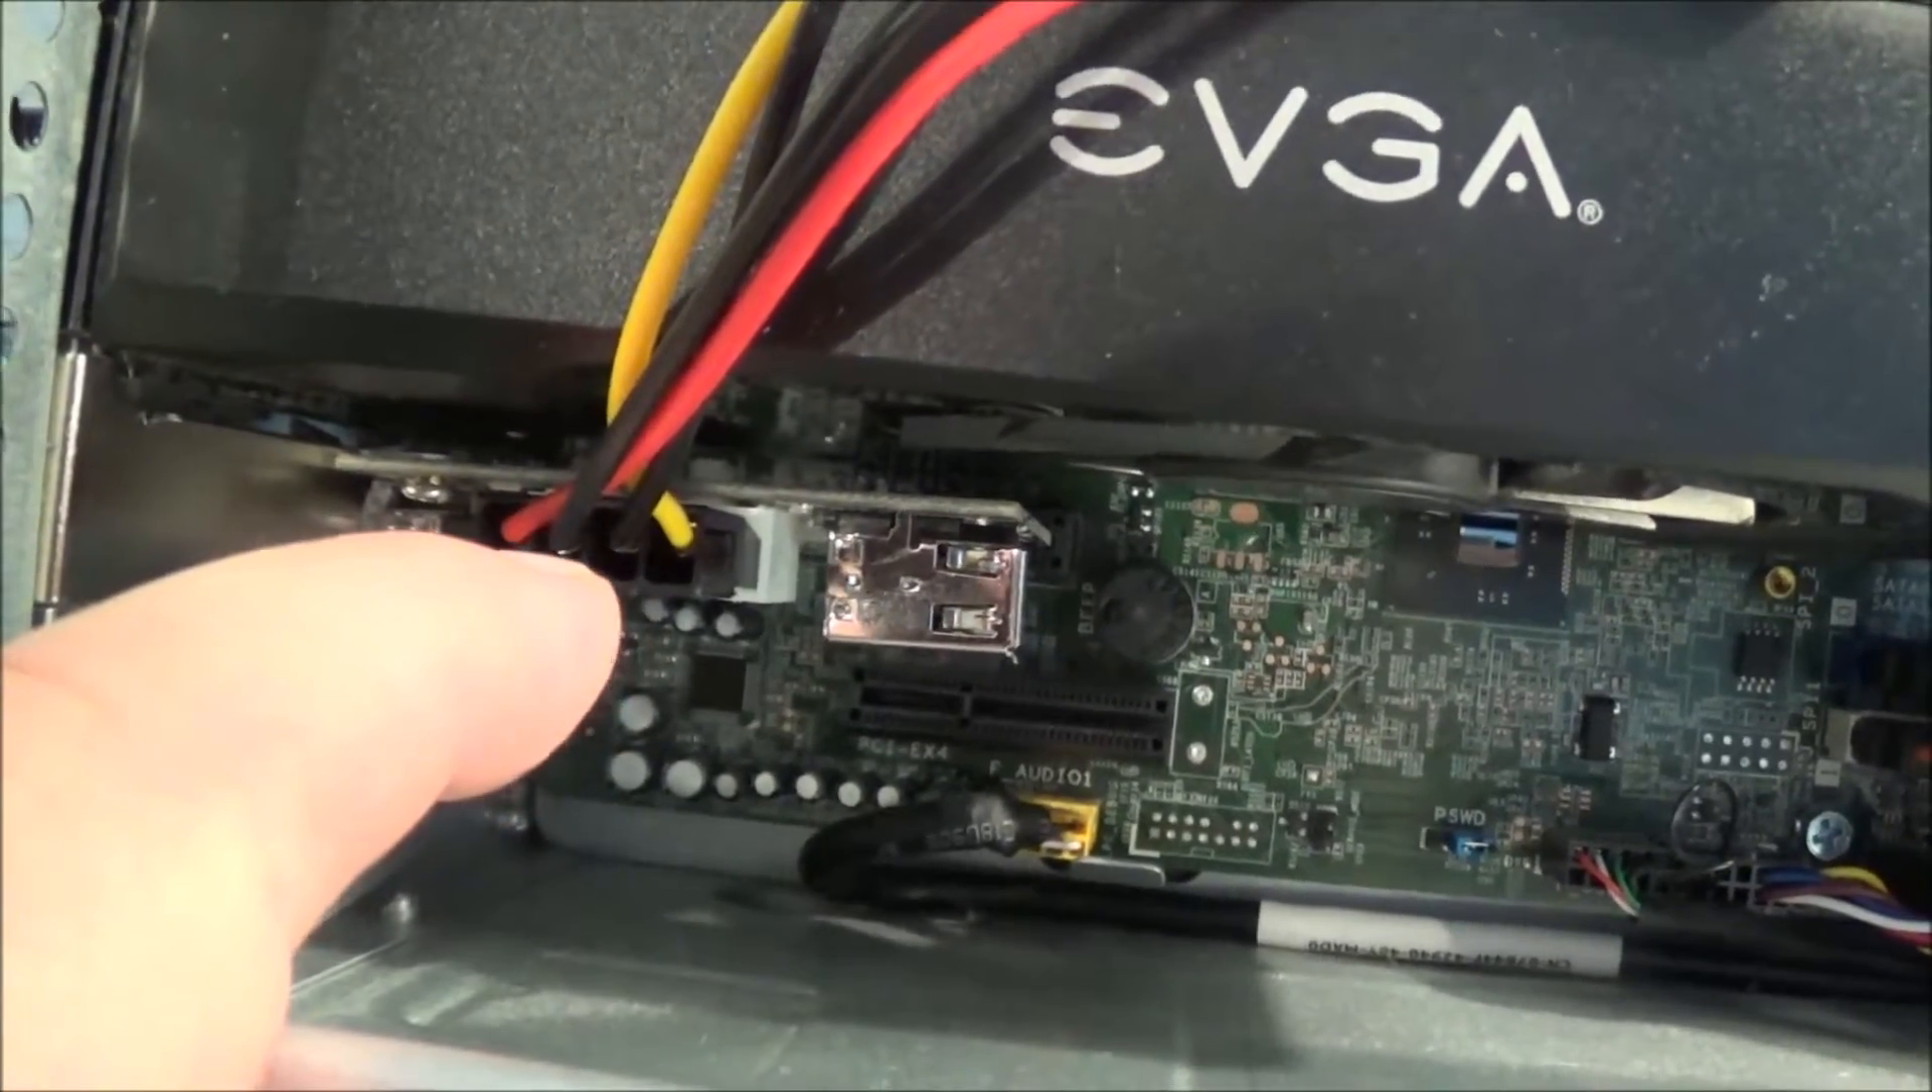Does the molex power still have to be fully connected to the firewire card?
No.